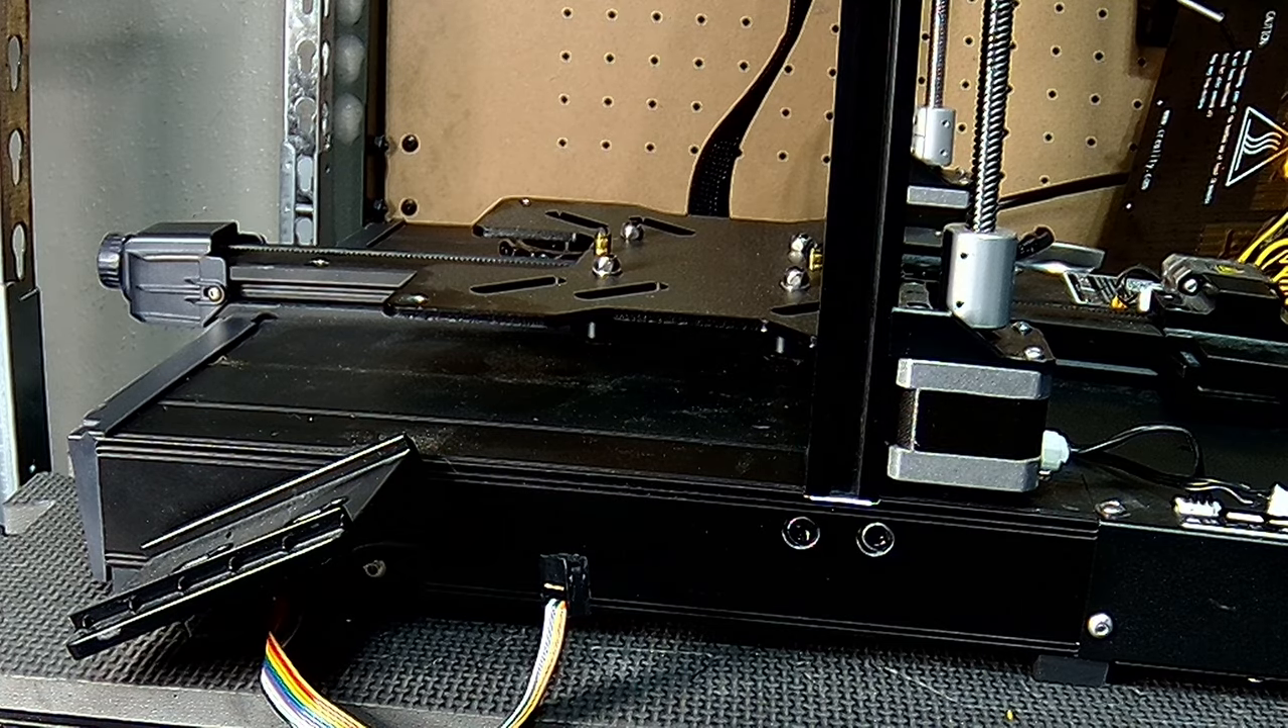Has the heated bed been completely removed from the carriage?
Yes.